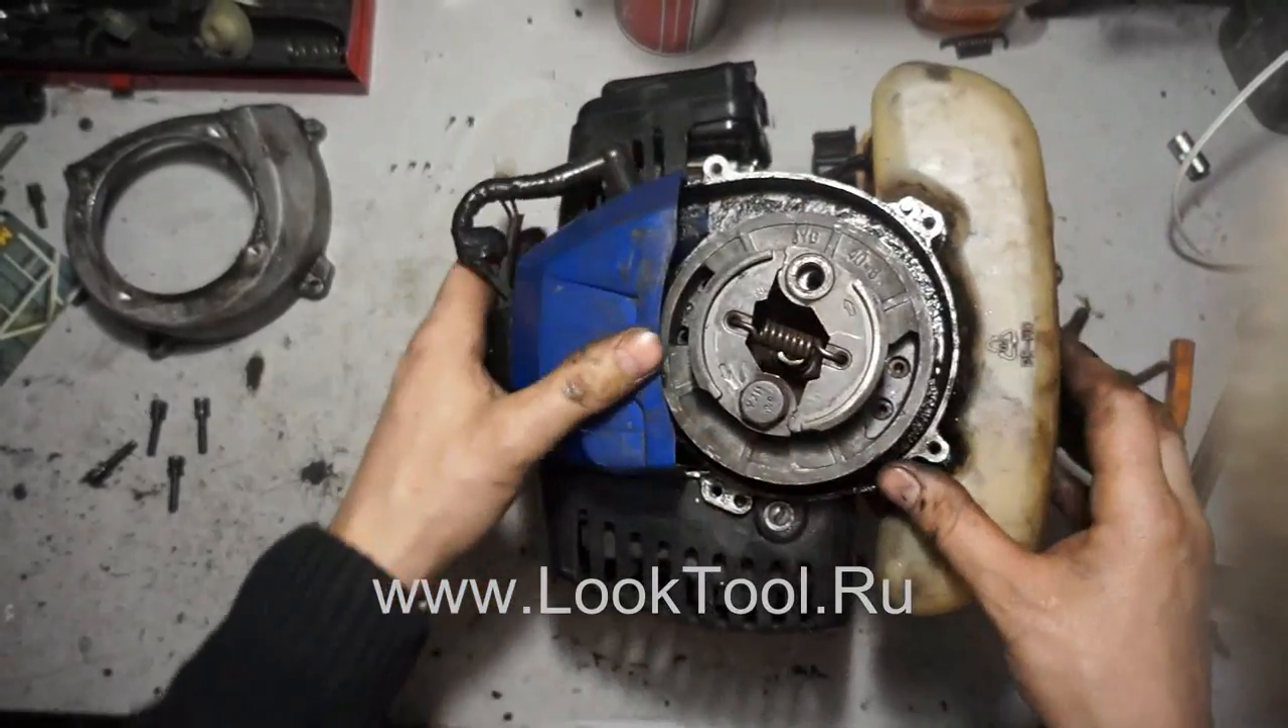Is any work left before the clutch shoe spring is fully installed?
No.